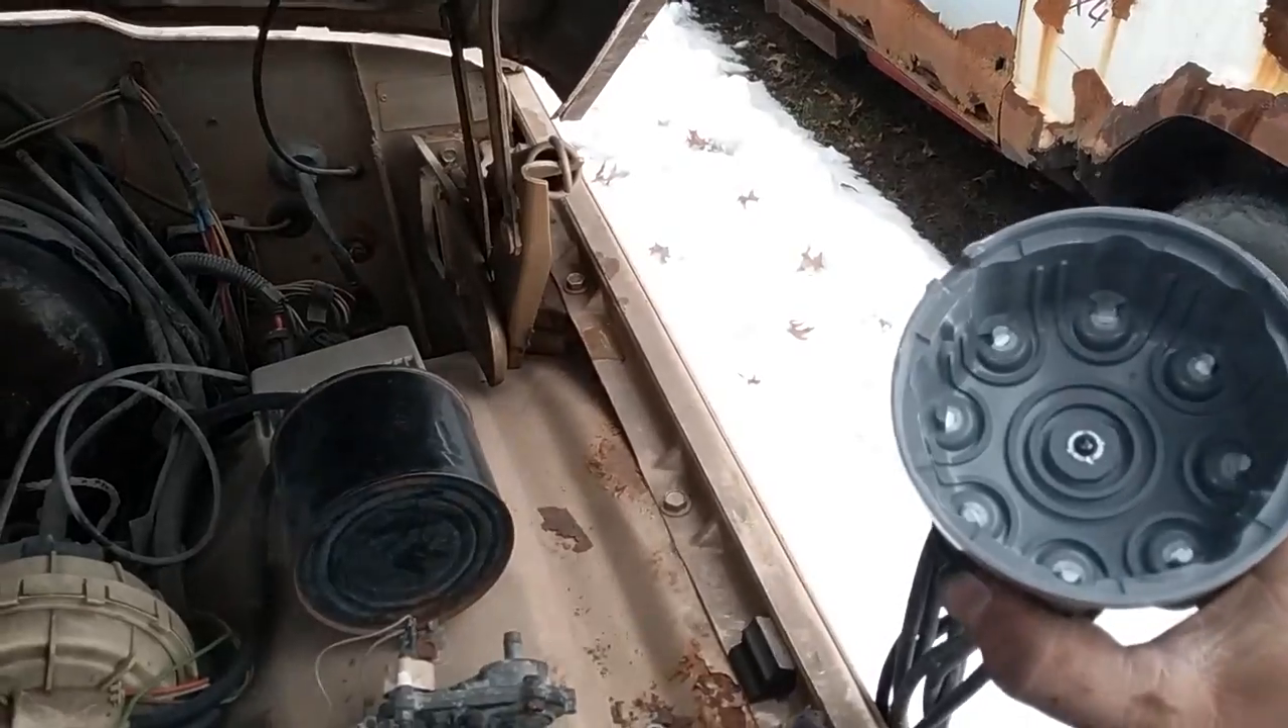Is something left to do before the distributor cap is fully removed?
No.